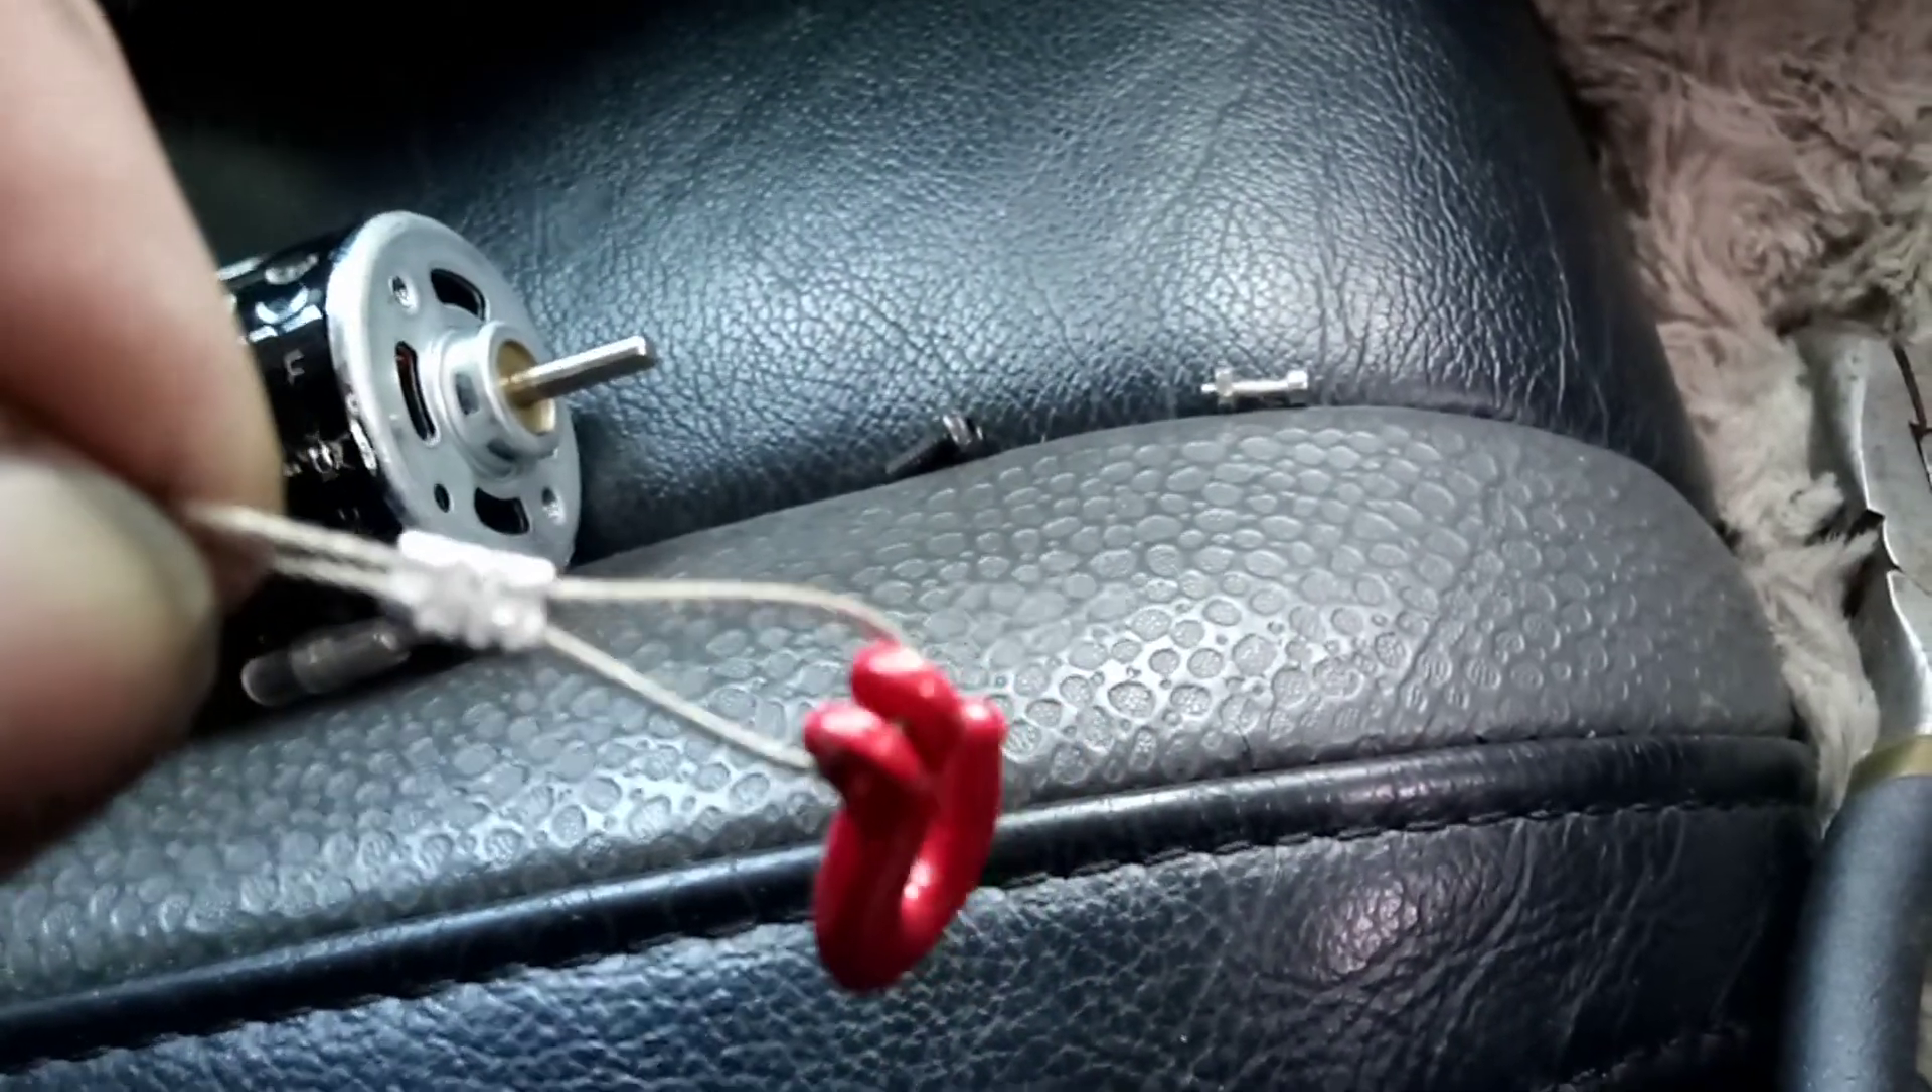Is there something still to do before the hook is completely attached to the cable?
No.